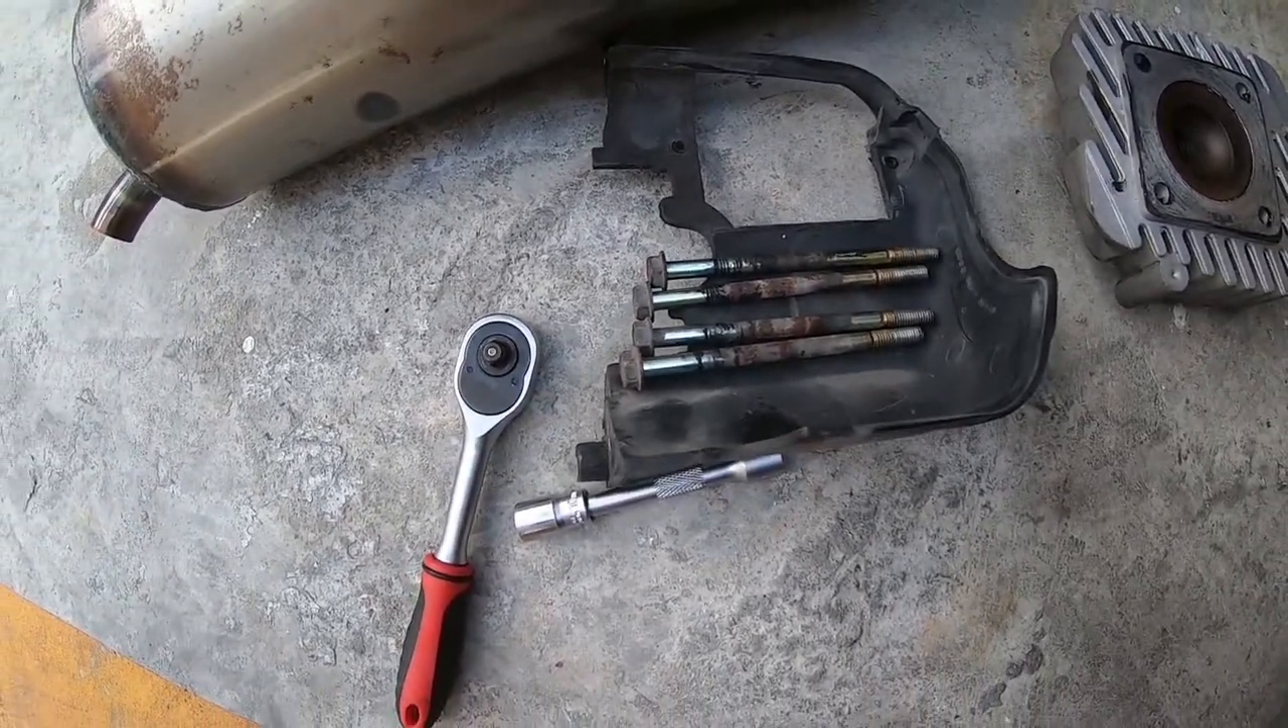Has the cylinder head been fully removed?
Yes.